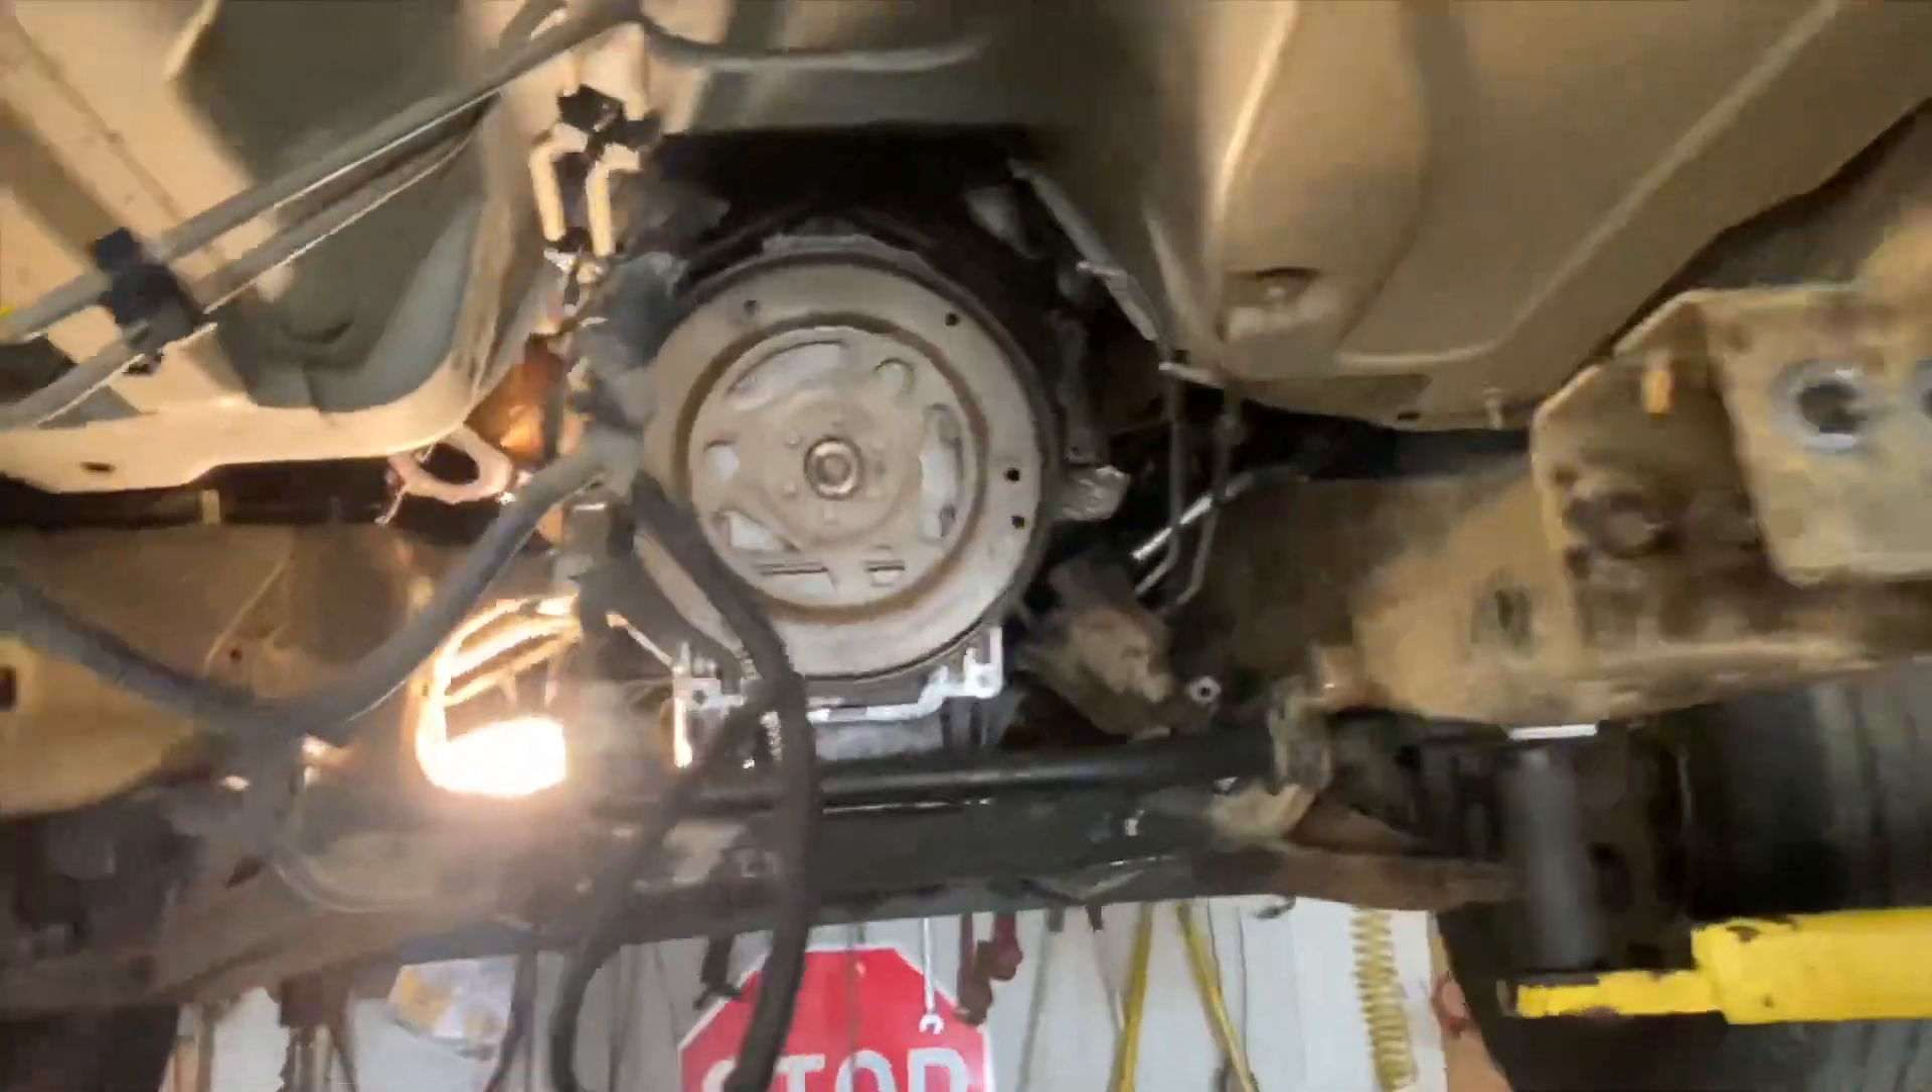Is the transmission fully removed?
Yes.